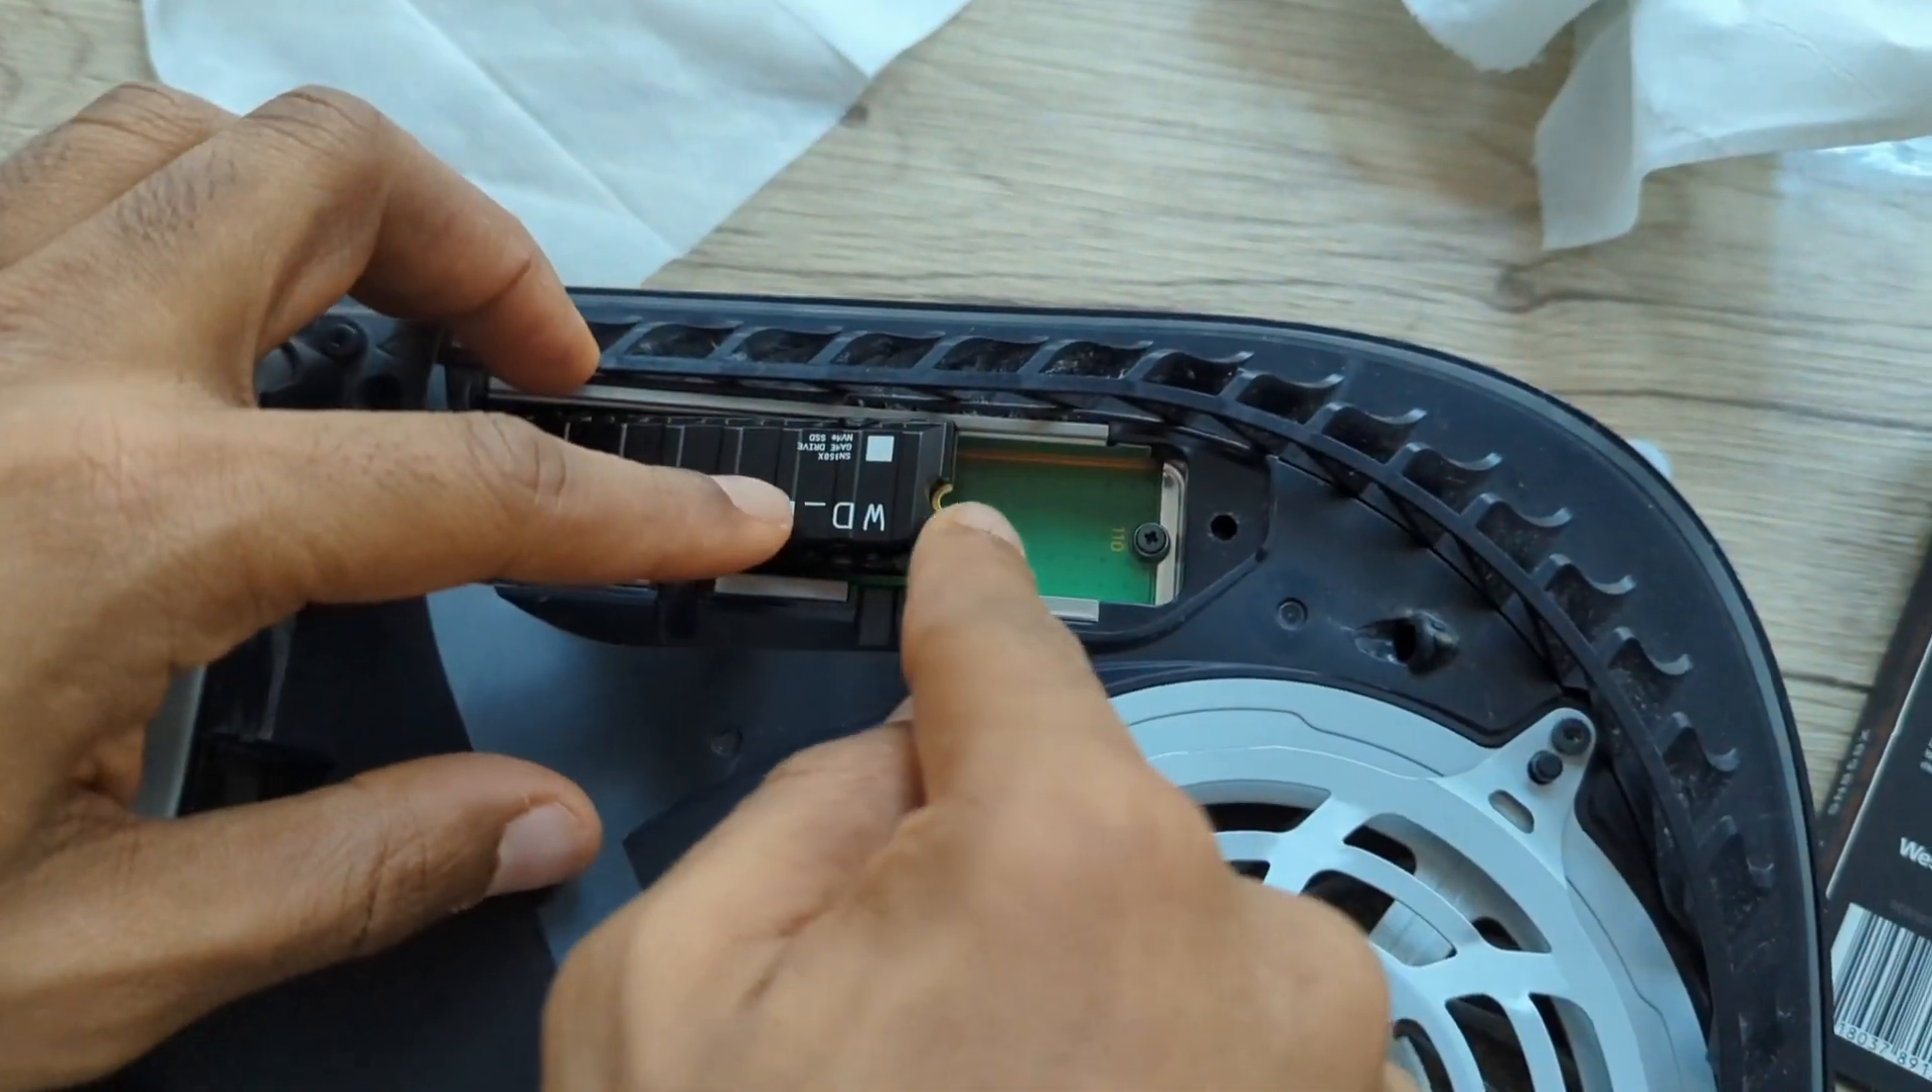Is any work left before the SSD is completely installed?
Yes.